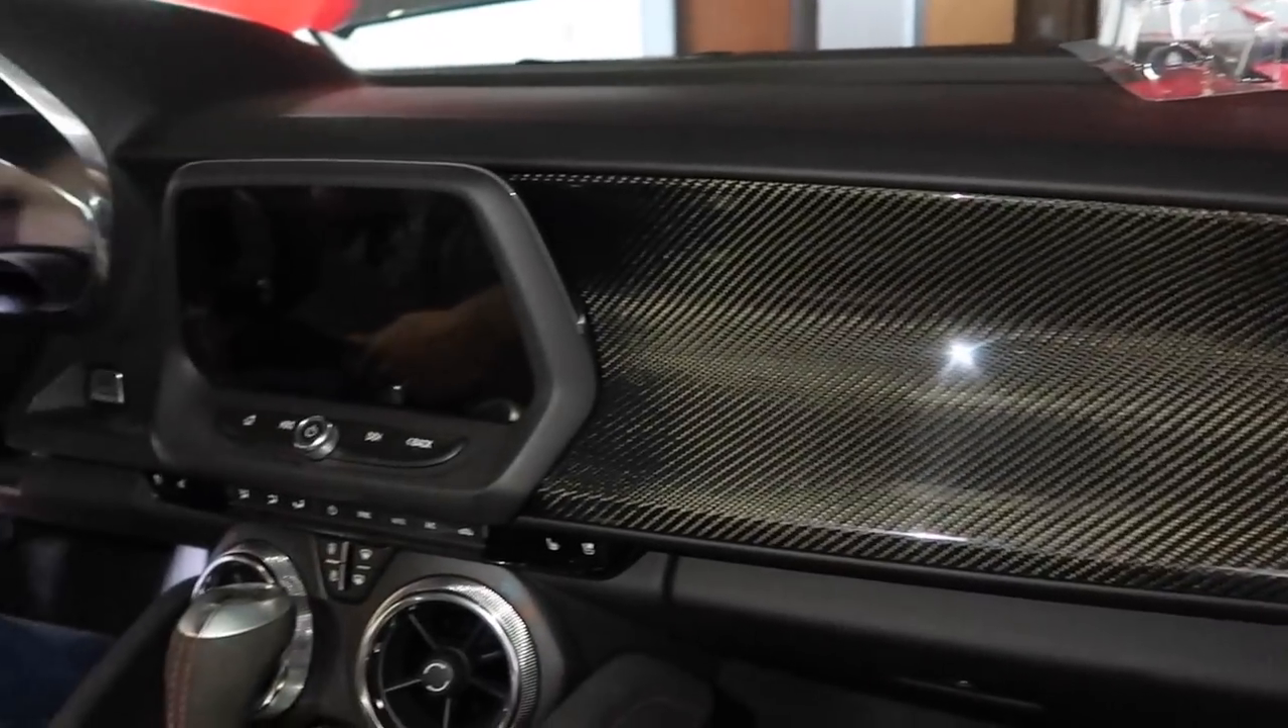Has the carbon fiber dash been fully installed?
Yes.